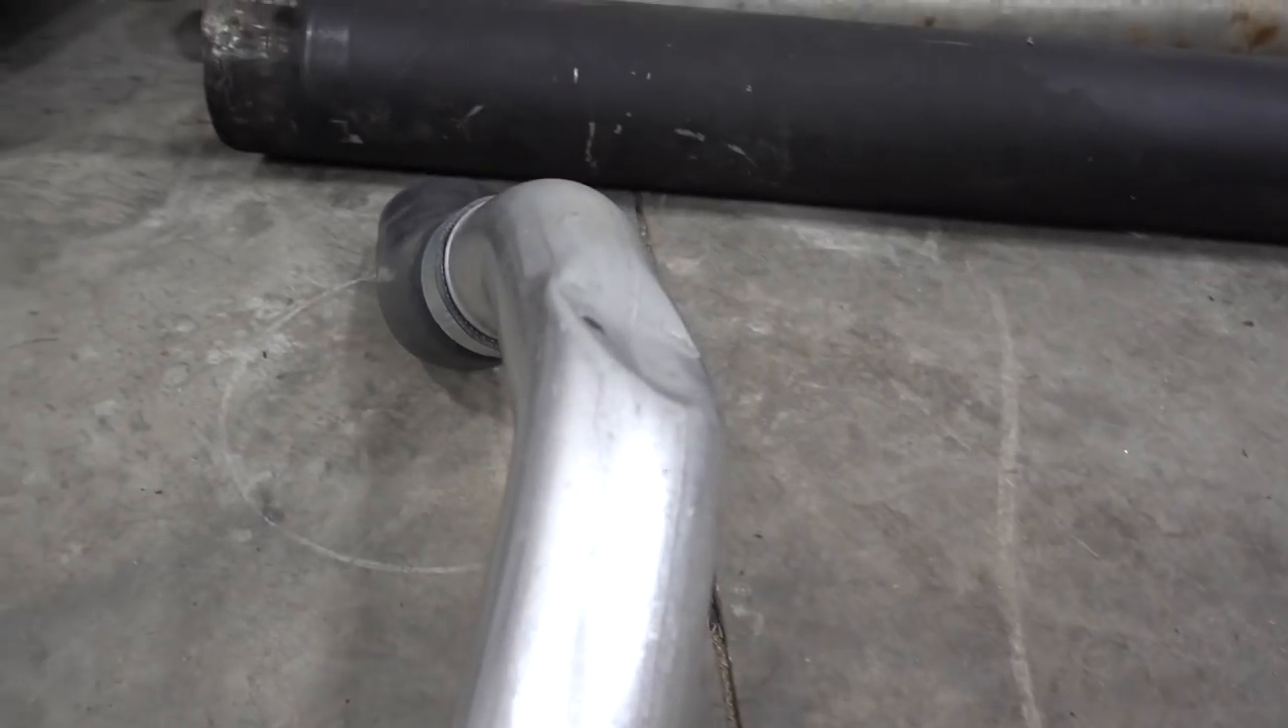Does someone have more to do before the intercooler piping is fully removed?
No.